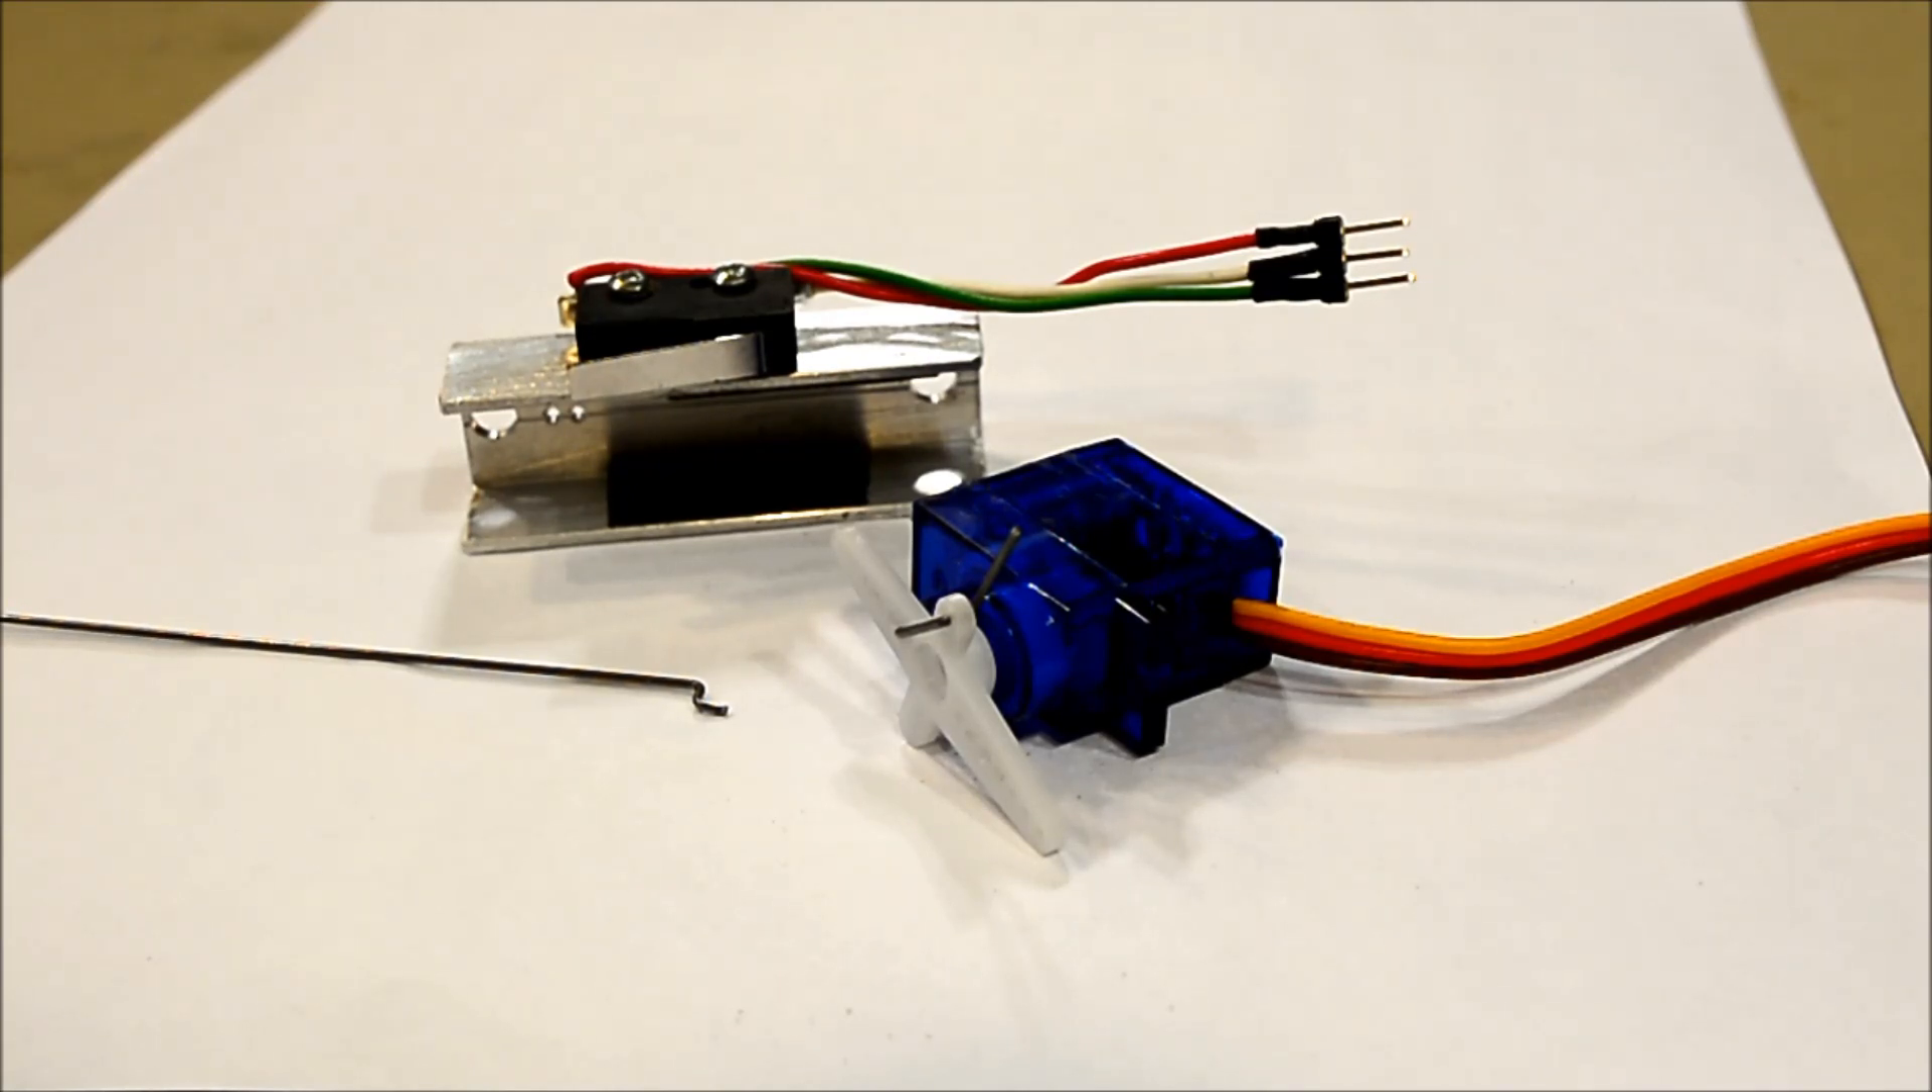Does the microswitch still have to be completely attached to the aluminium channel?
No.